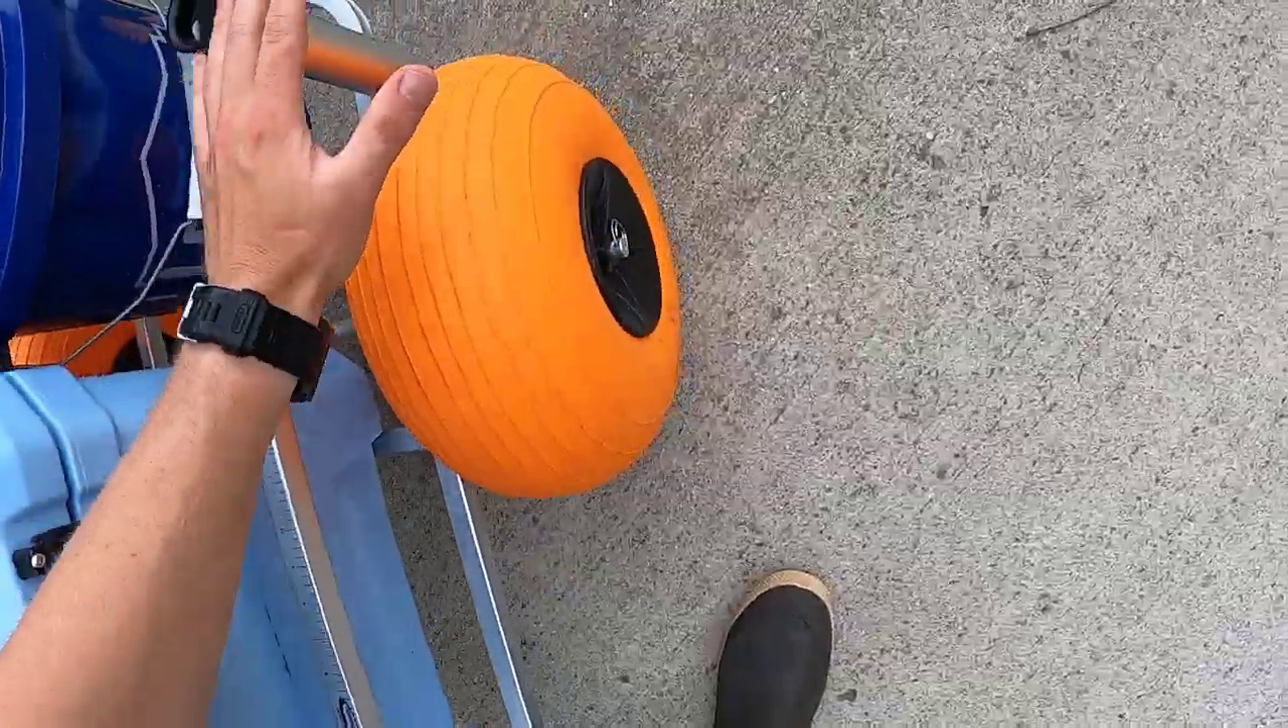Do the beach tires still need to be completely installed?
No.